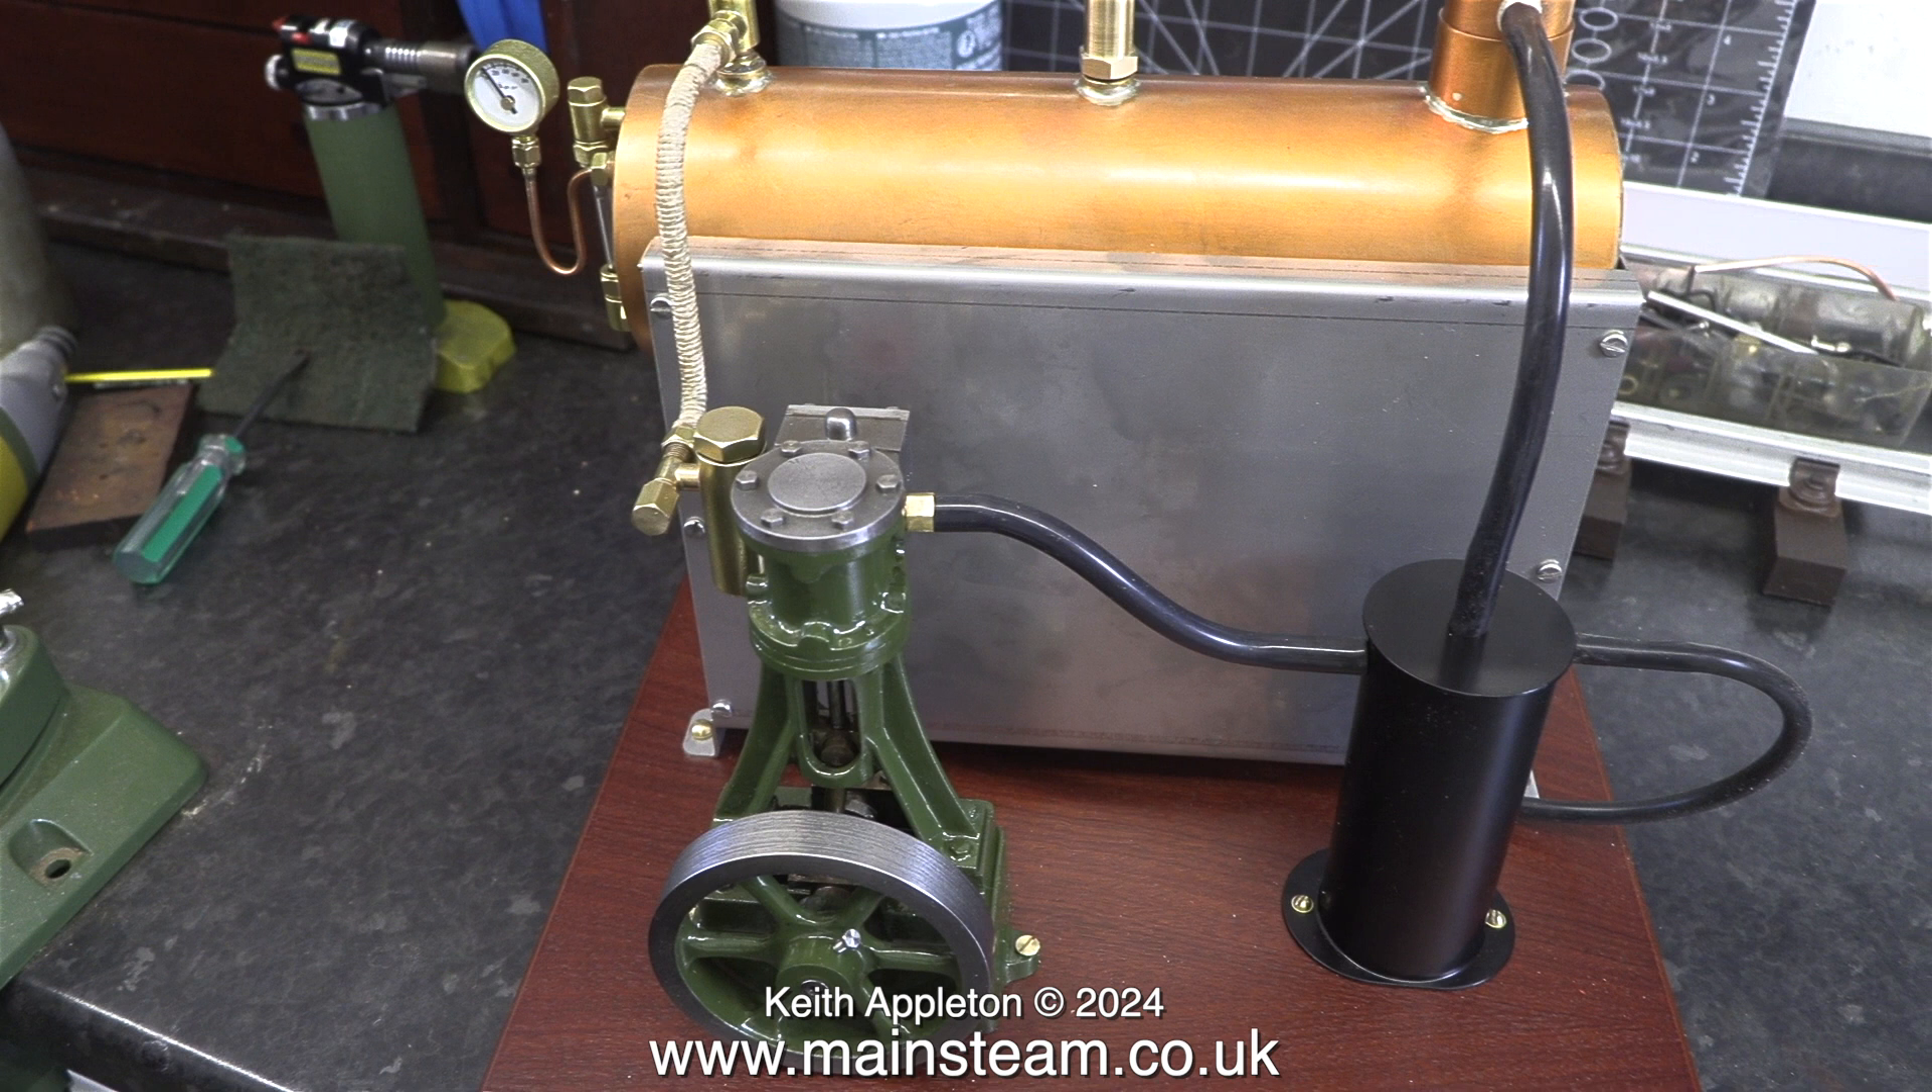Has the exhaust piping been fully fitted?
Yes.